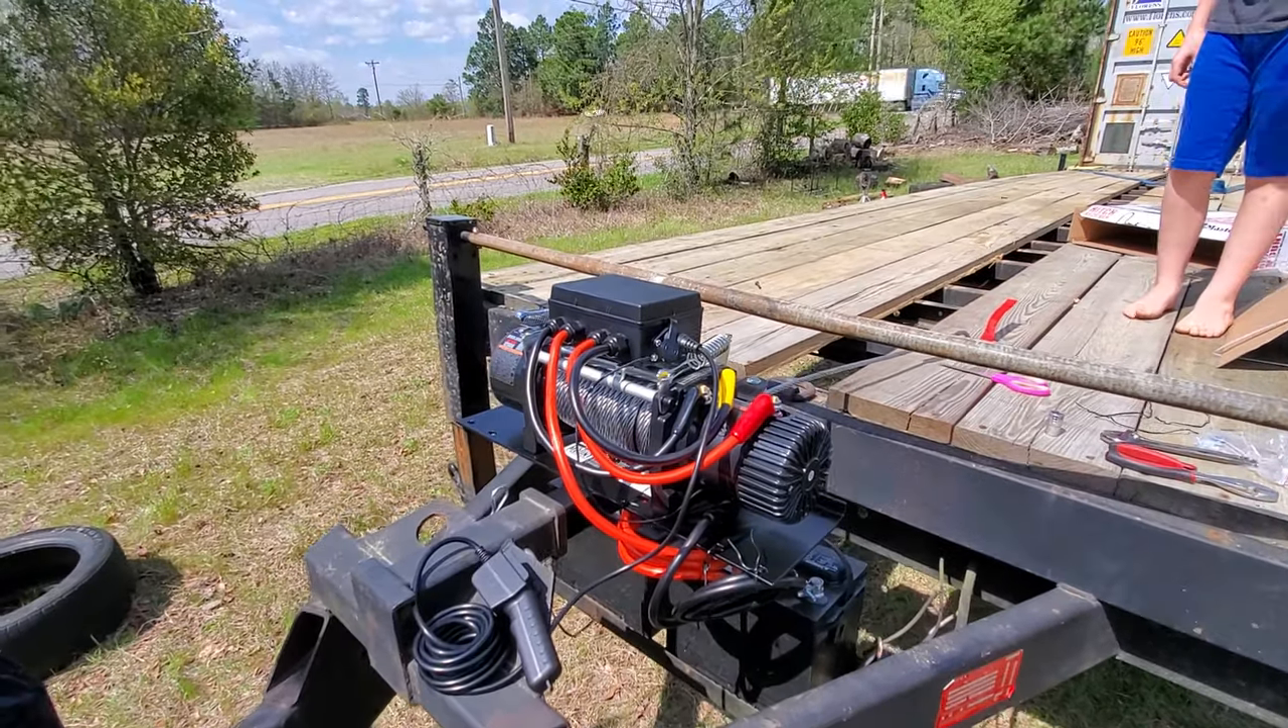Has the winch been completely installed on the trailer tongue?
Yes.